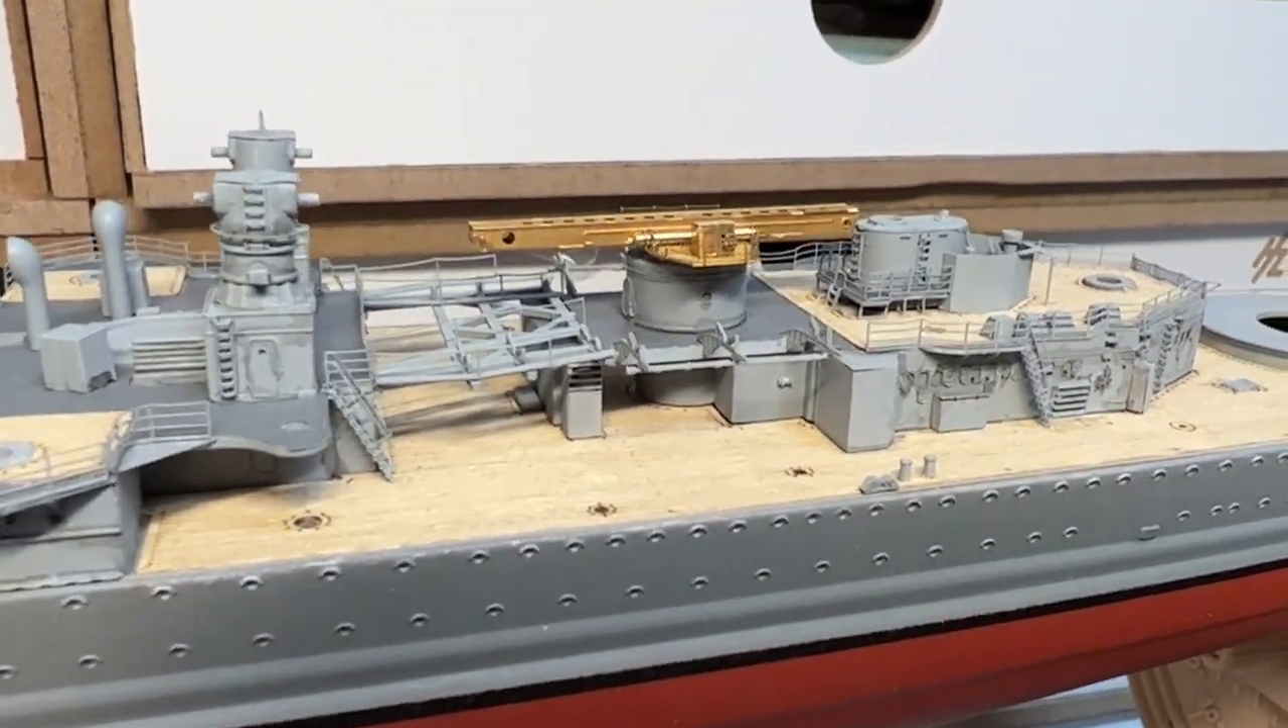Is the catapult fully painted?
No.